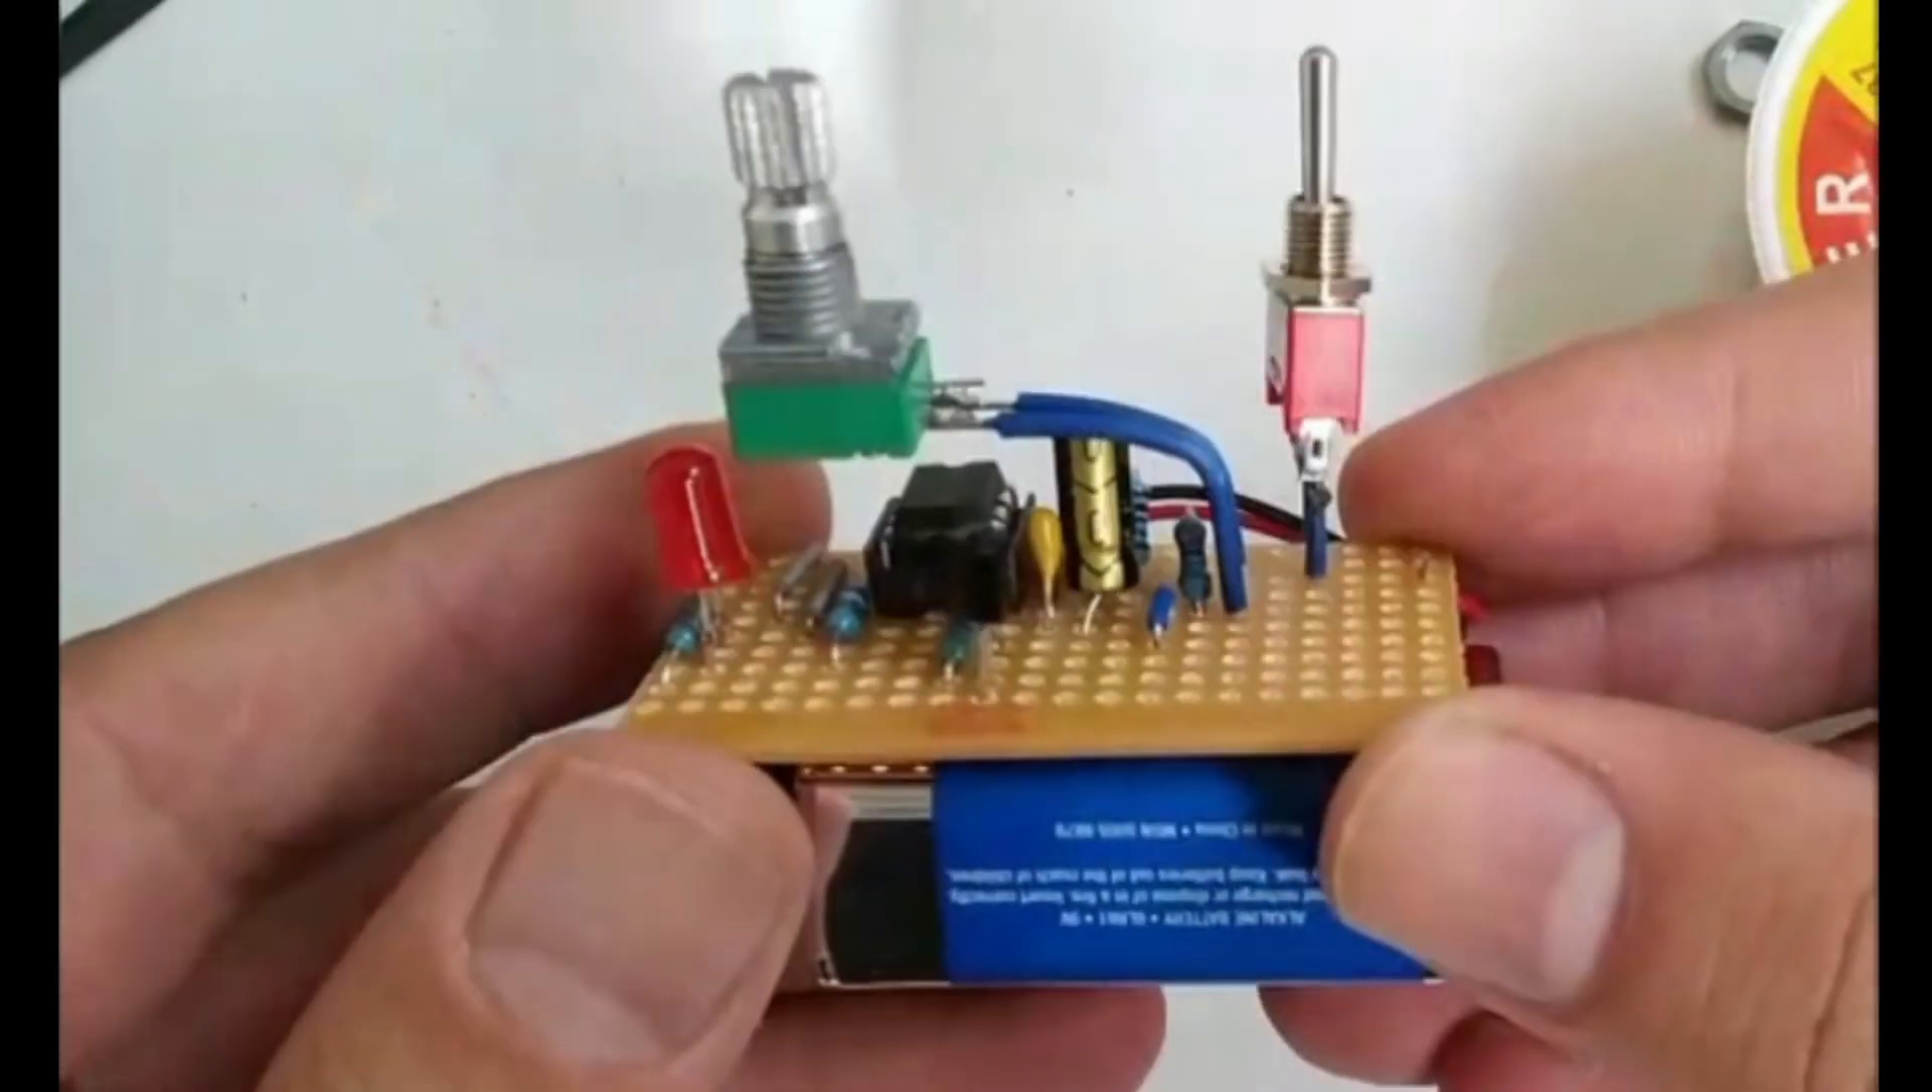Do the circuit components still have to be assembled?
No.